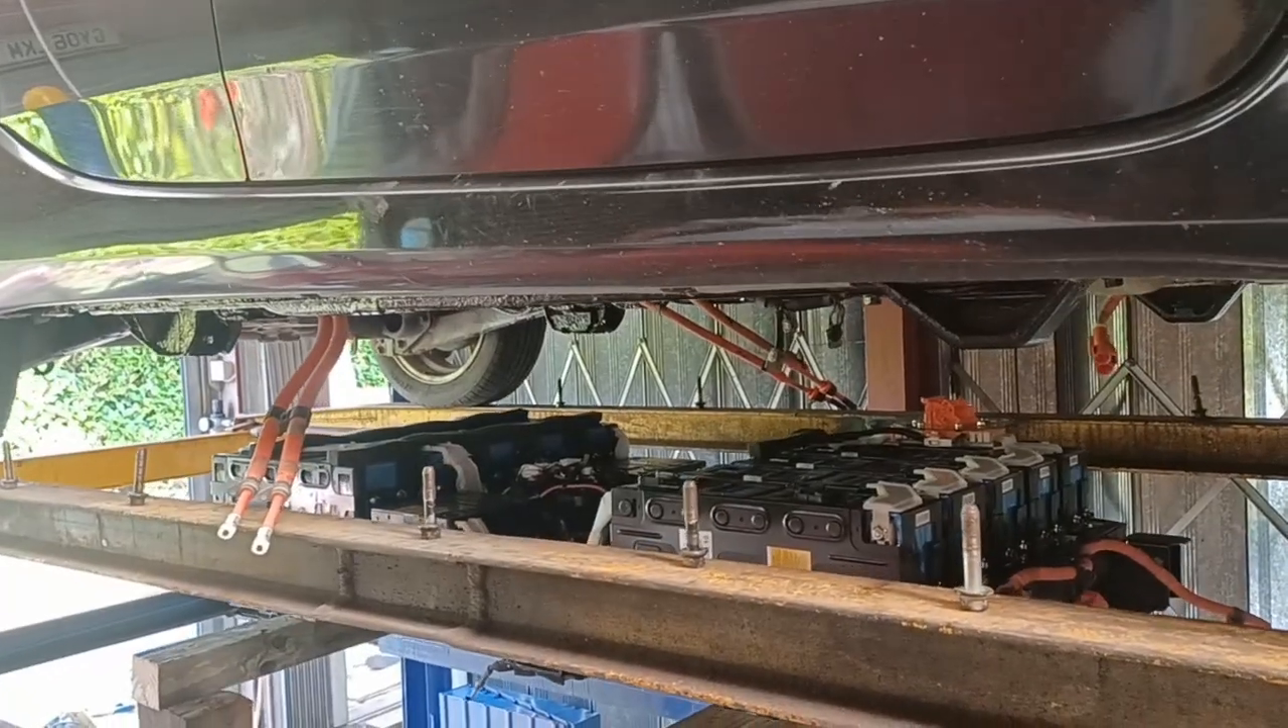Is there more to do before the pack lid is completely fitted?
Yes.